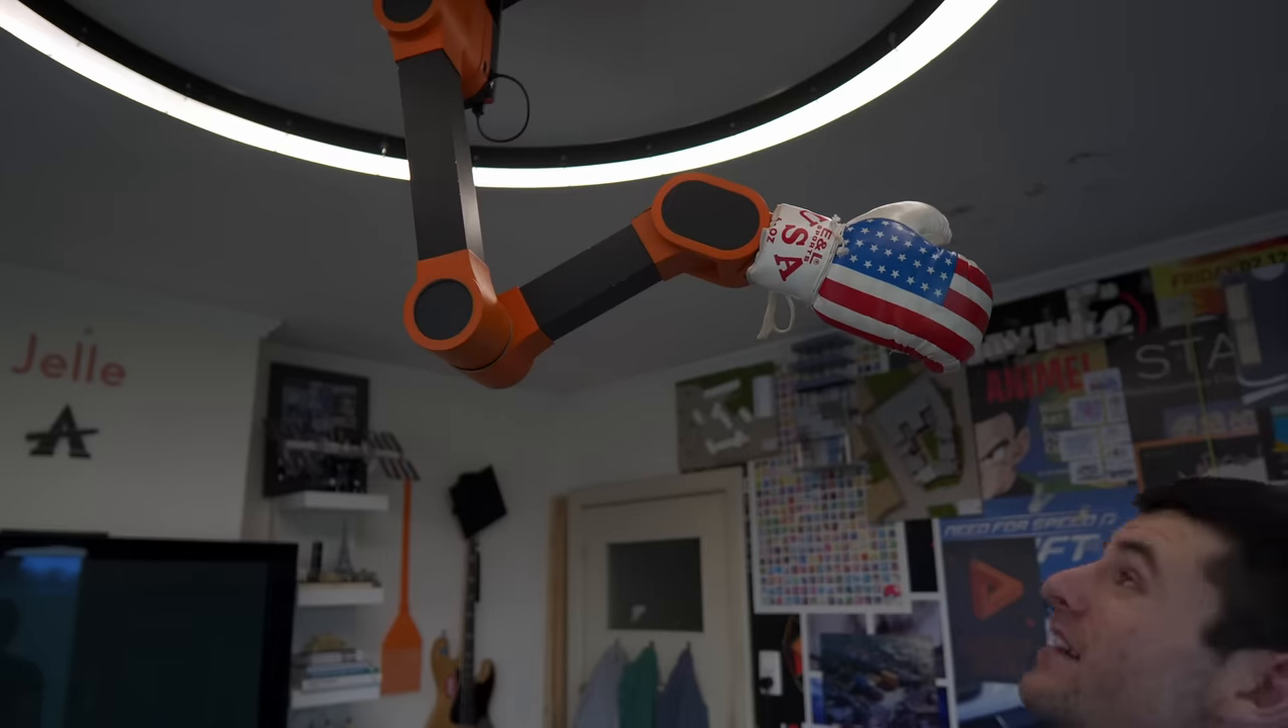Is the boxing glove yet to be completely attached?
No.